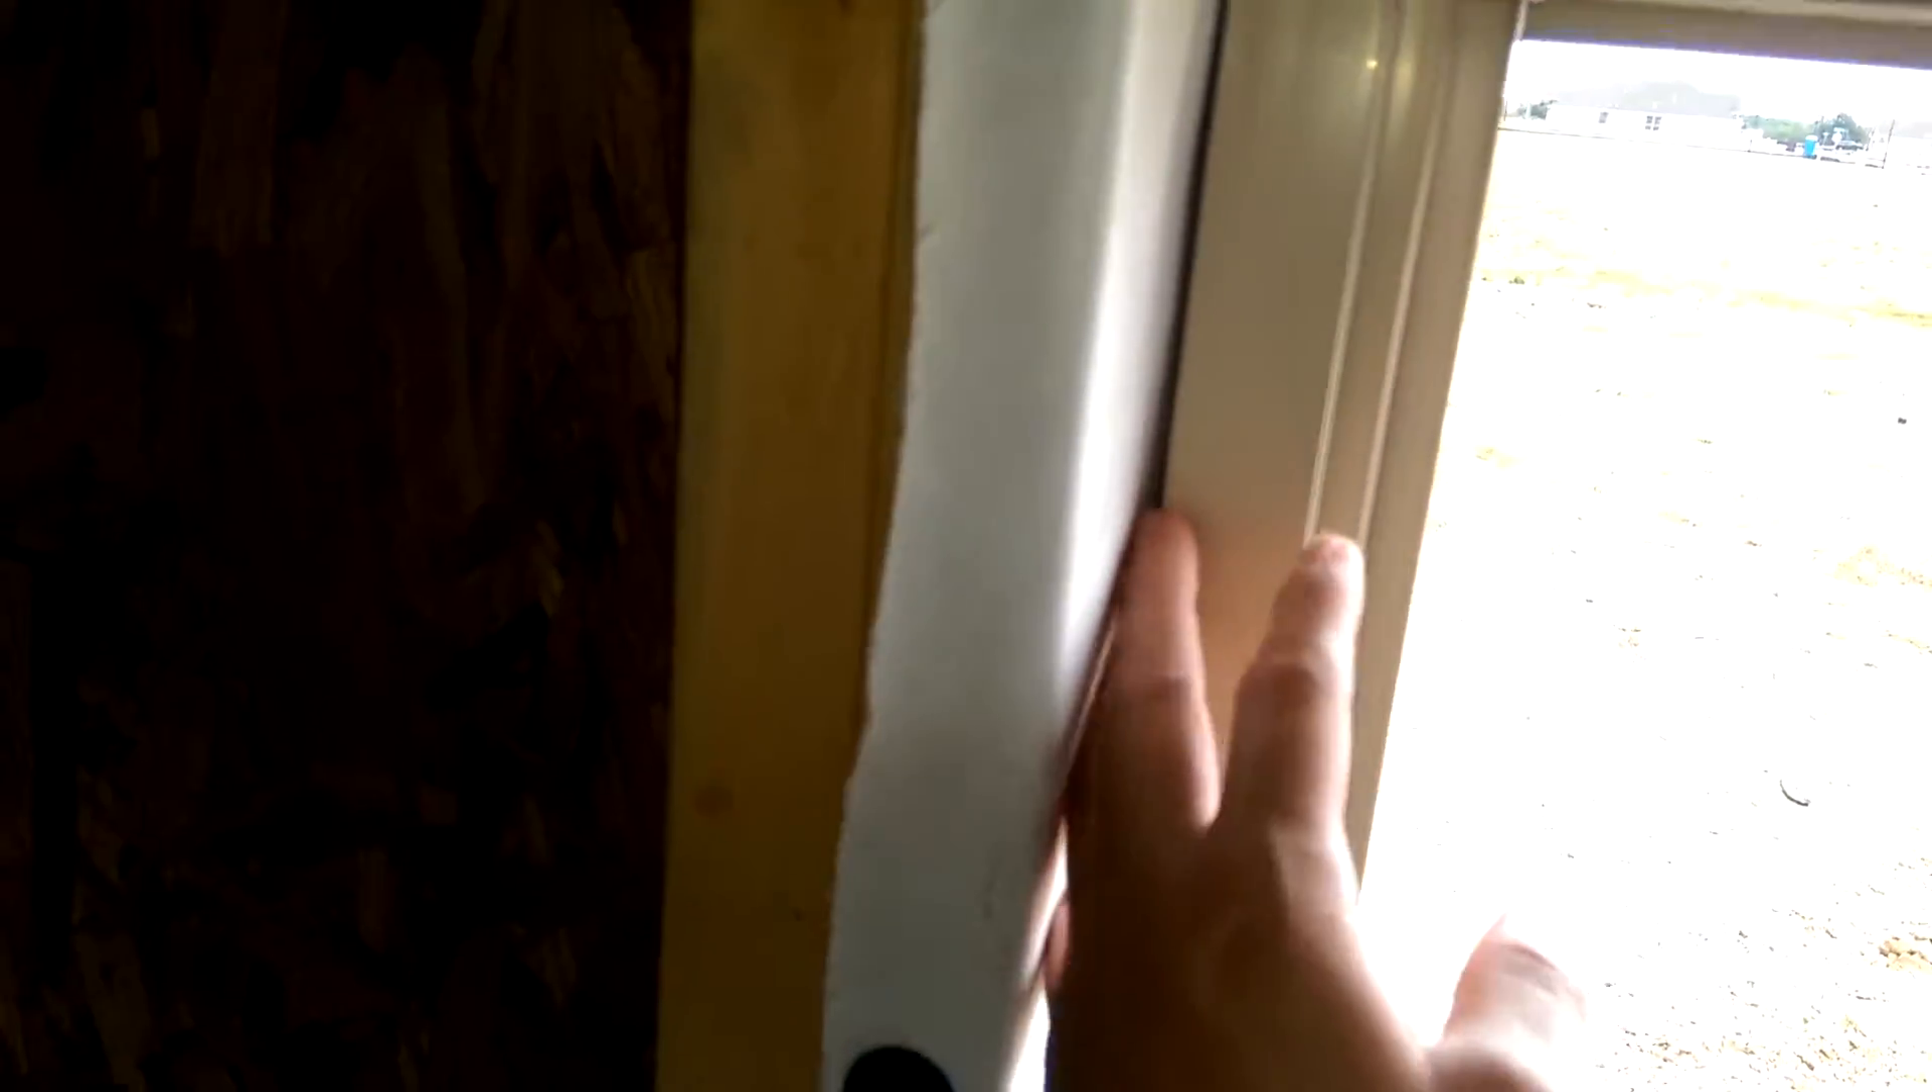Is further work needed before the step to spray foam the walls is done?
Yes.